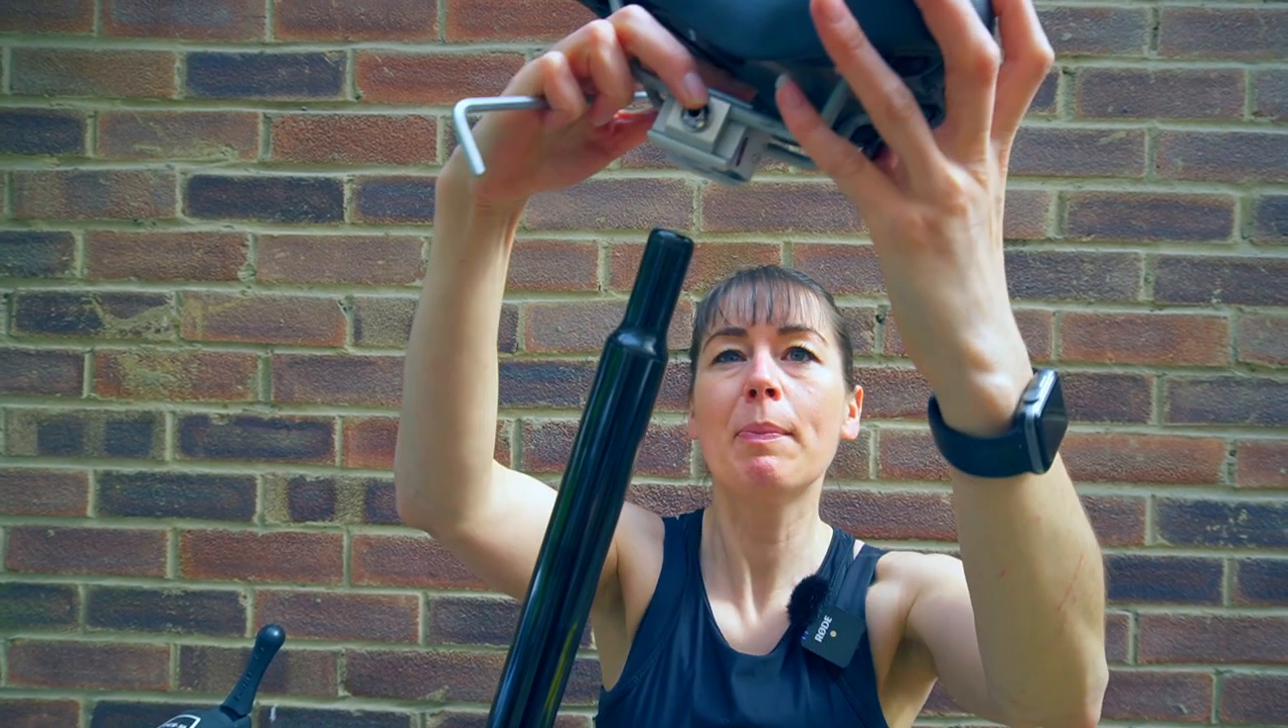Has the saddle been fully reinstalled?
No.